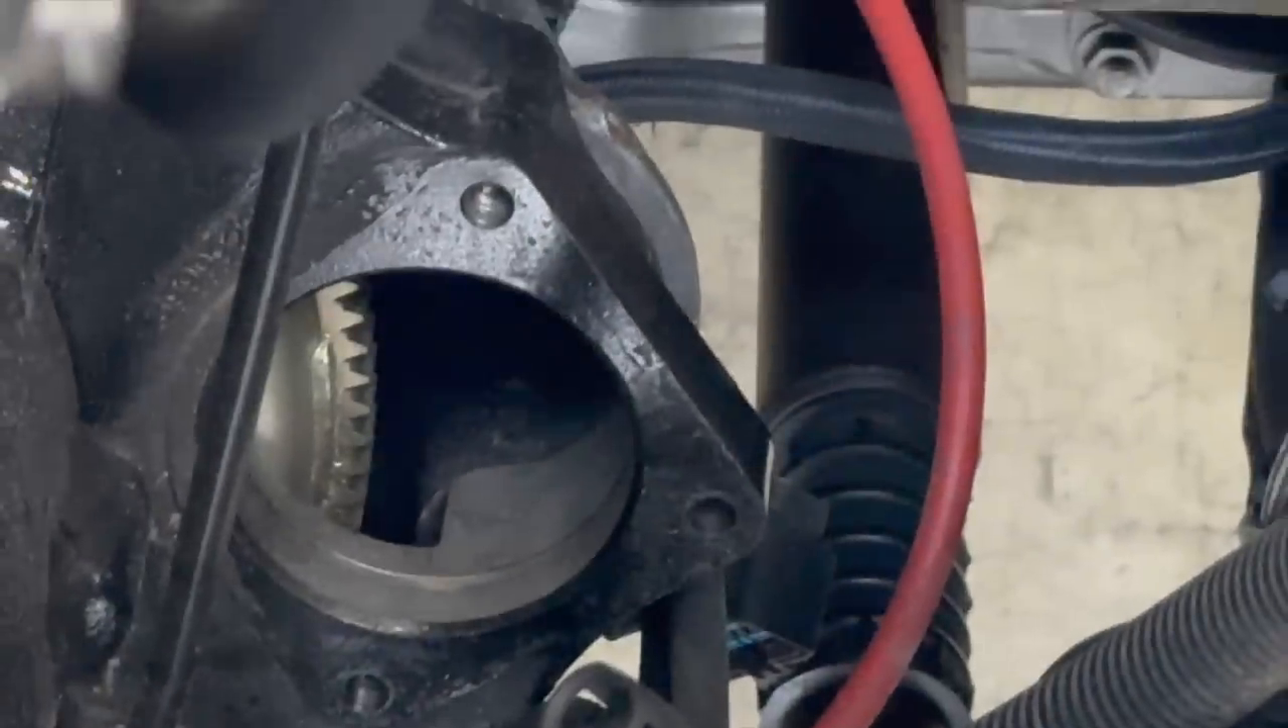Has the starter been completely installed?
No.